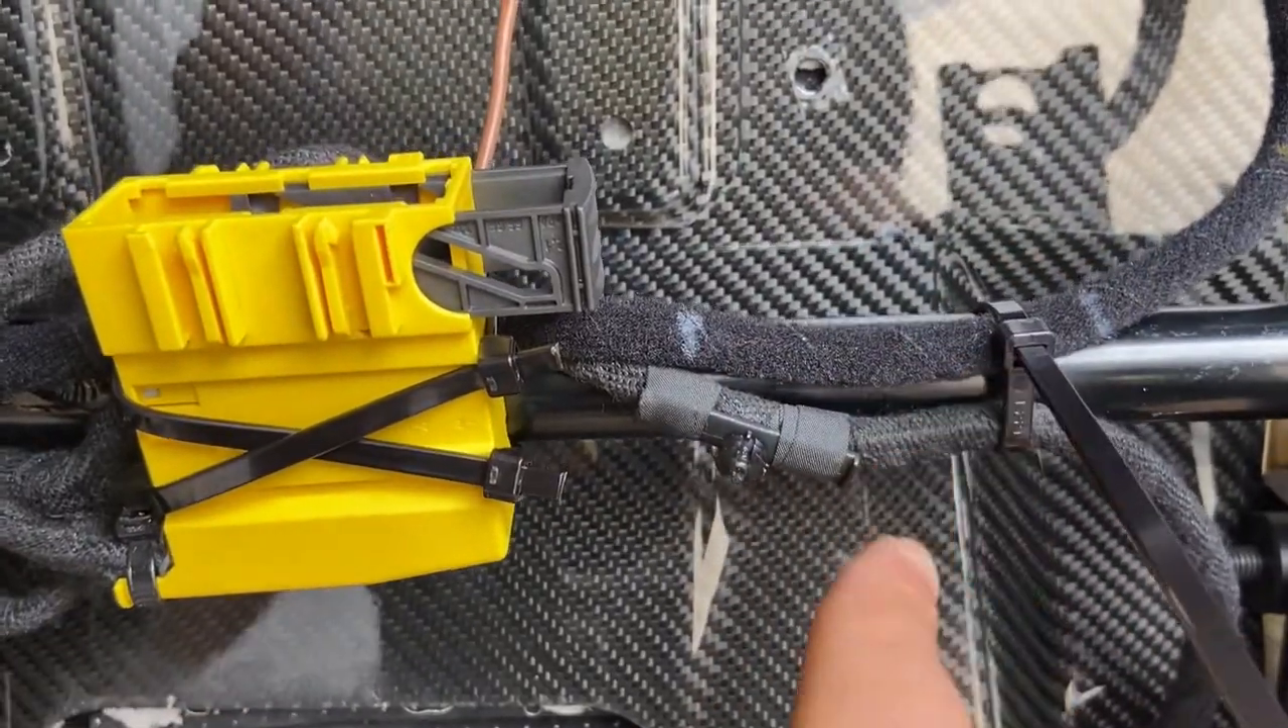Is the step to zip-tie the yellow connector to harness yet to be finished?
No.